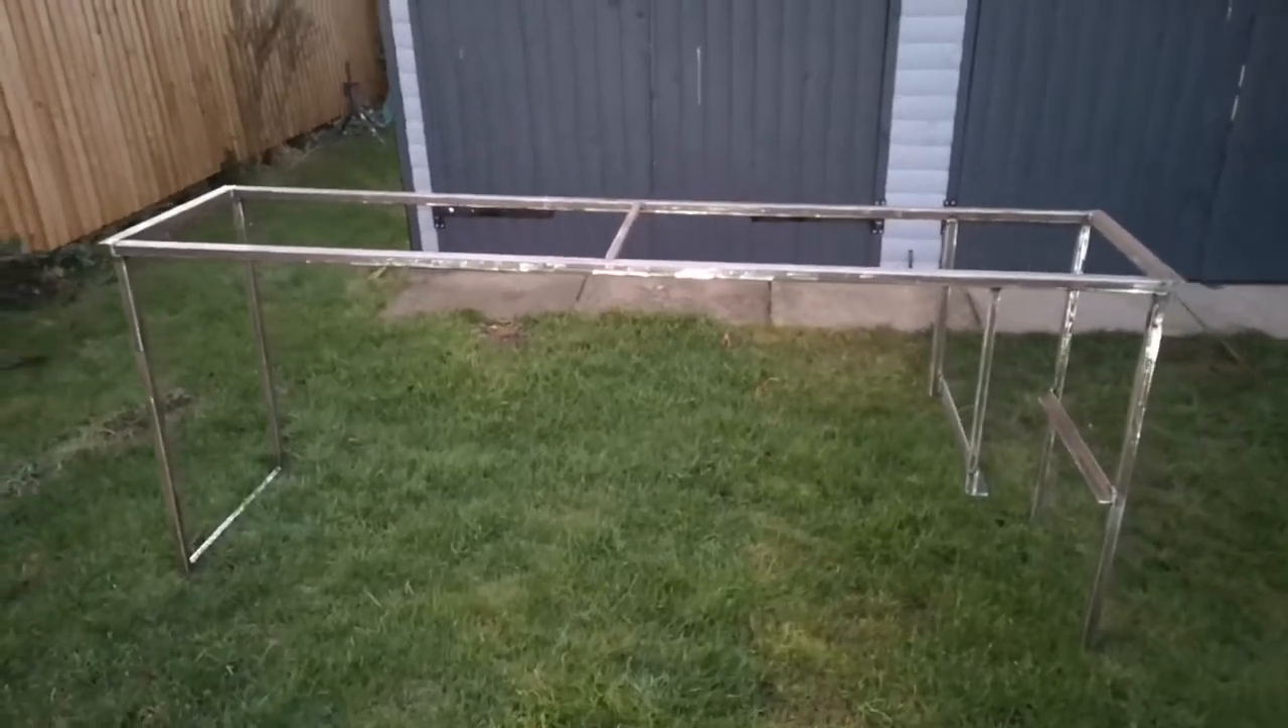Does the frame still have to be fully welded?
No.